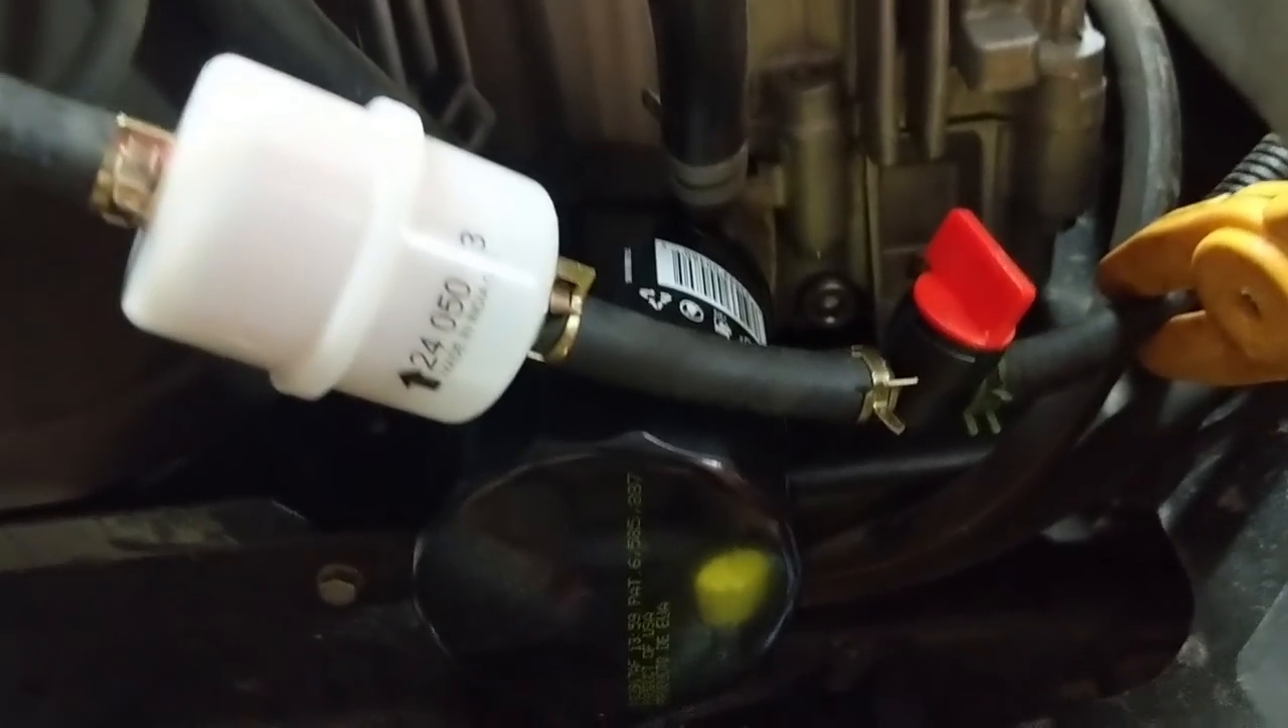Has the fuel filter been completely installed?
Yes.